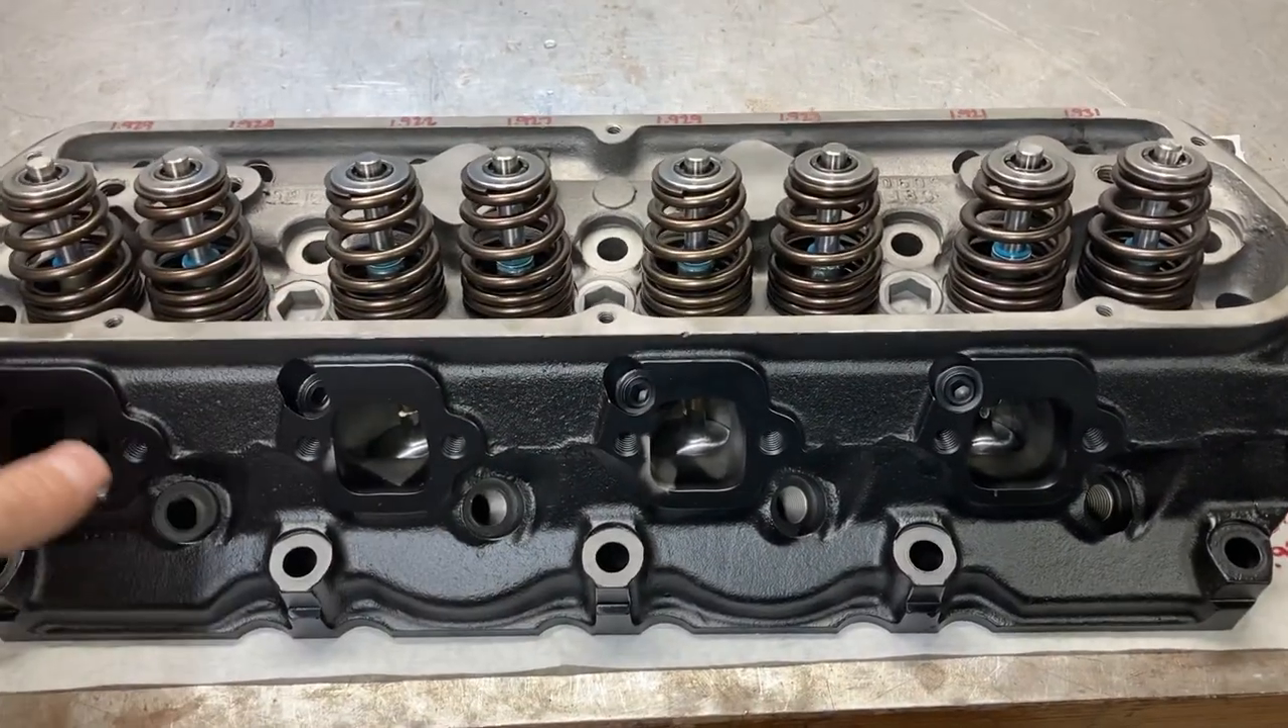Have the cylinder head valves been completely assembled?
Yes.